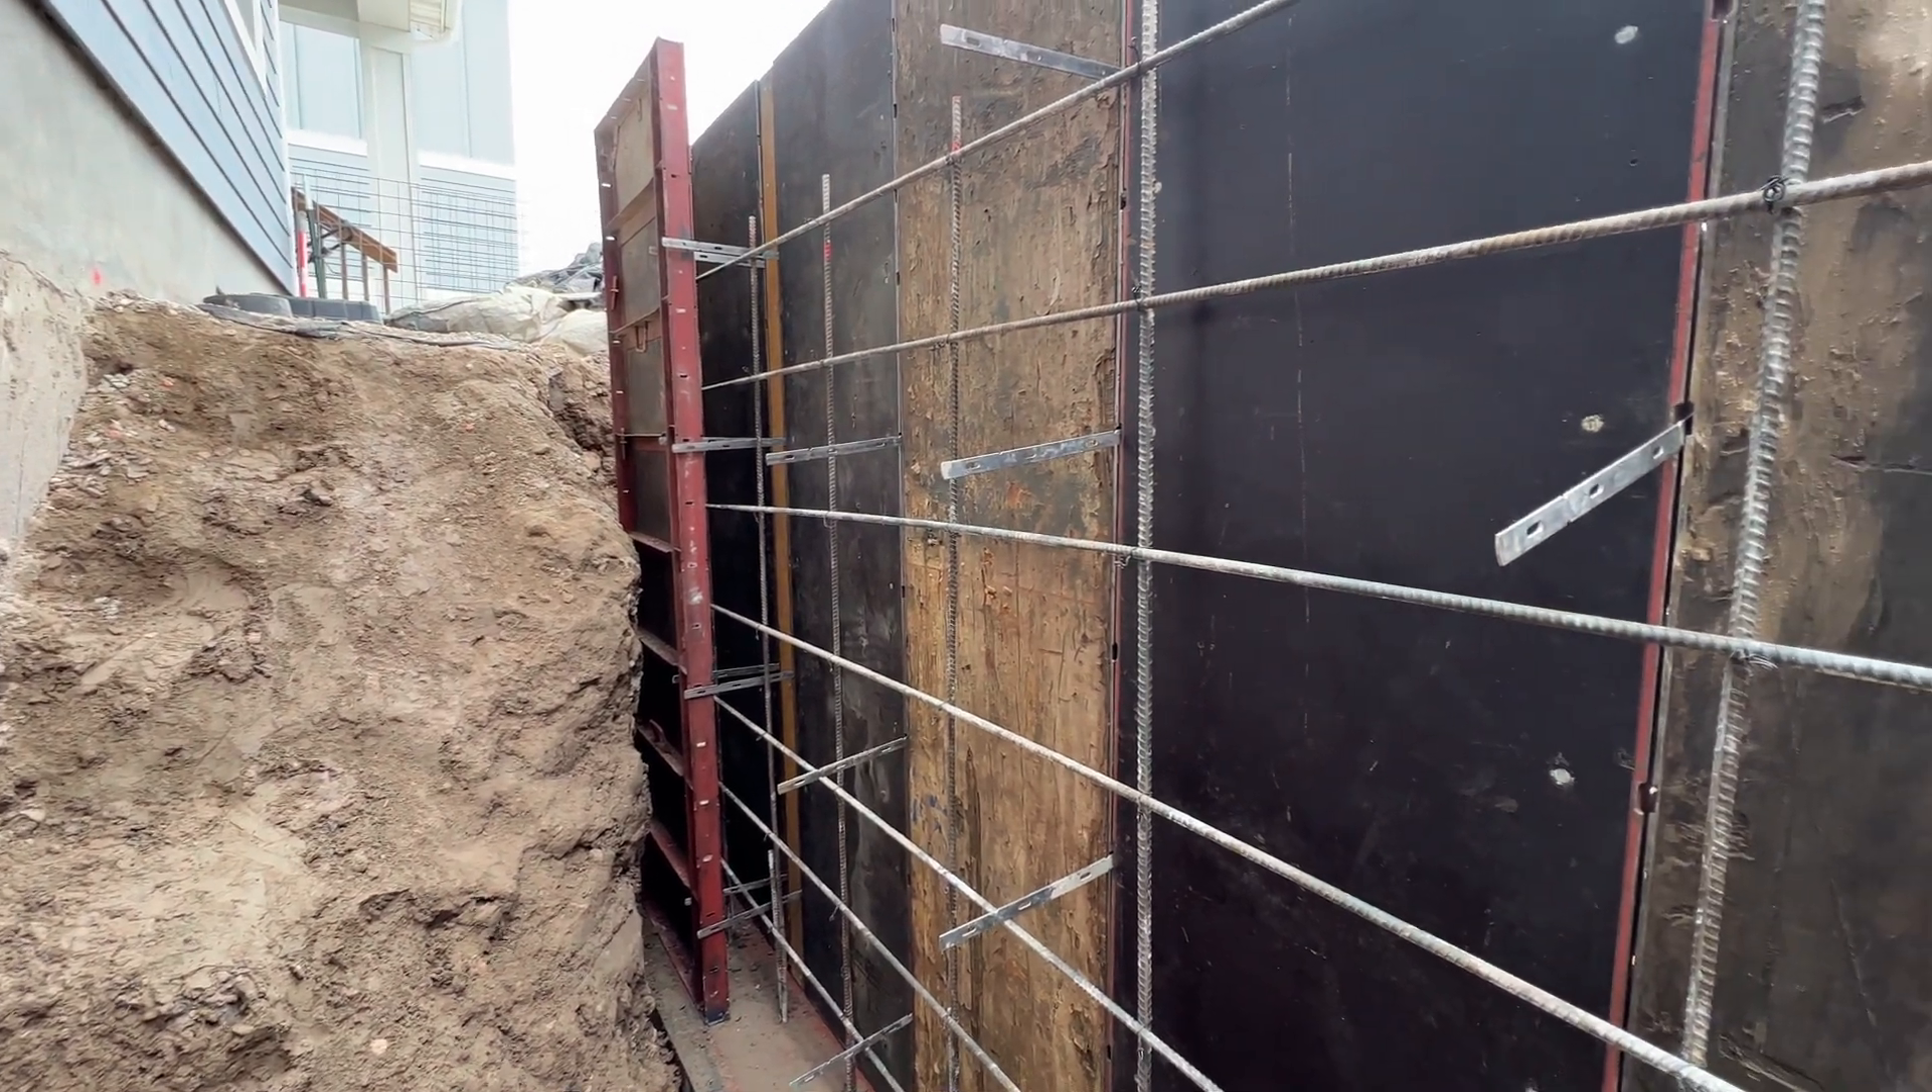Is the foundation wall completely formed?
No.